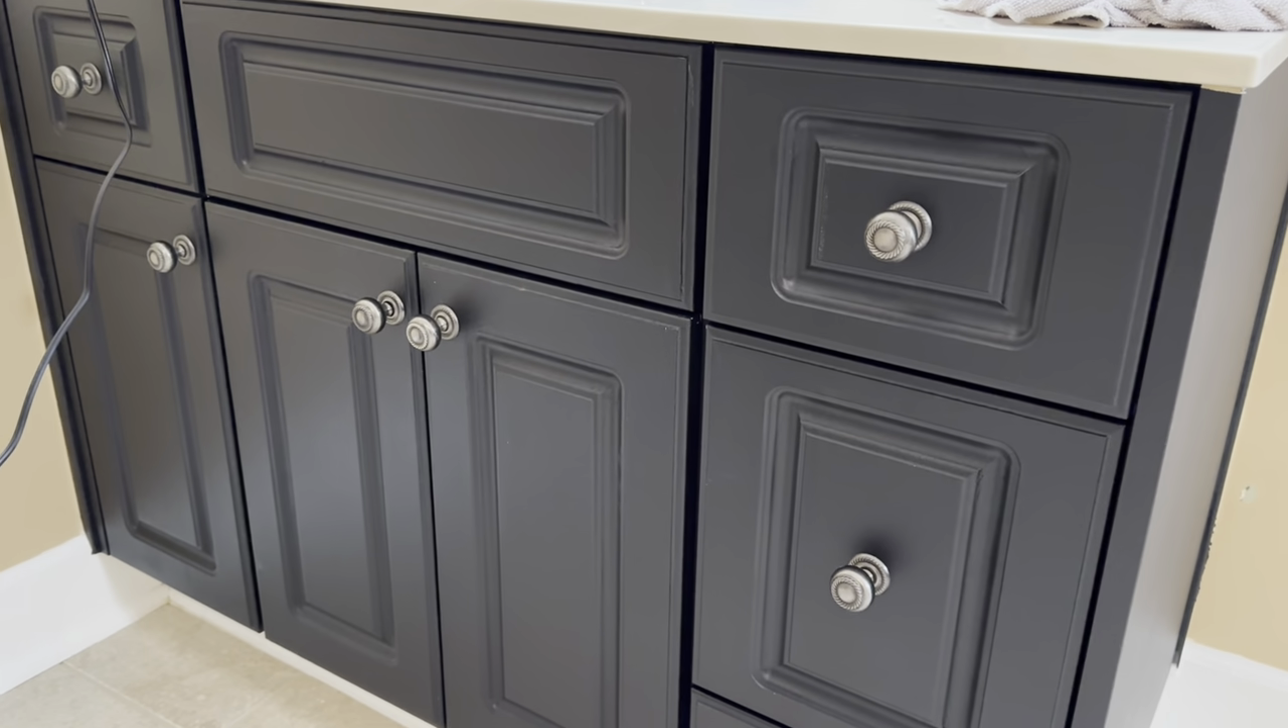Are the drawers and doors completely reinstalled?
Yes.